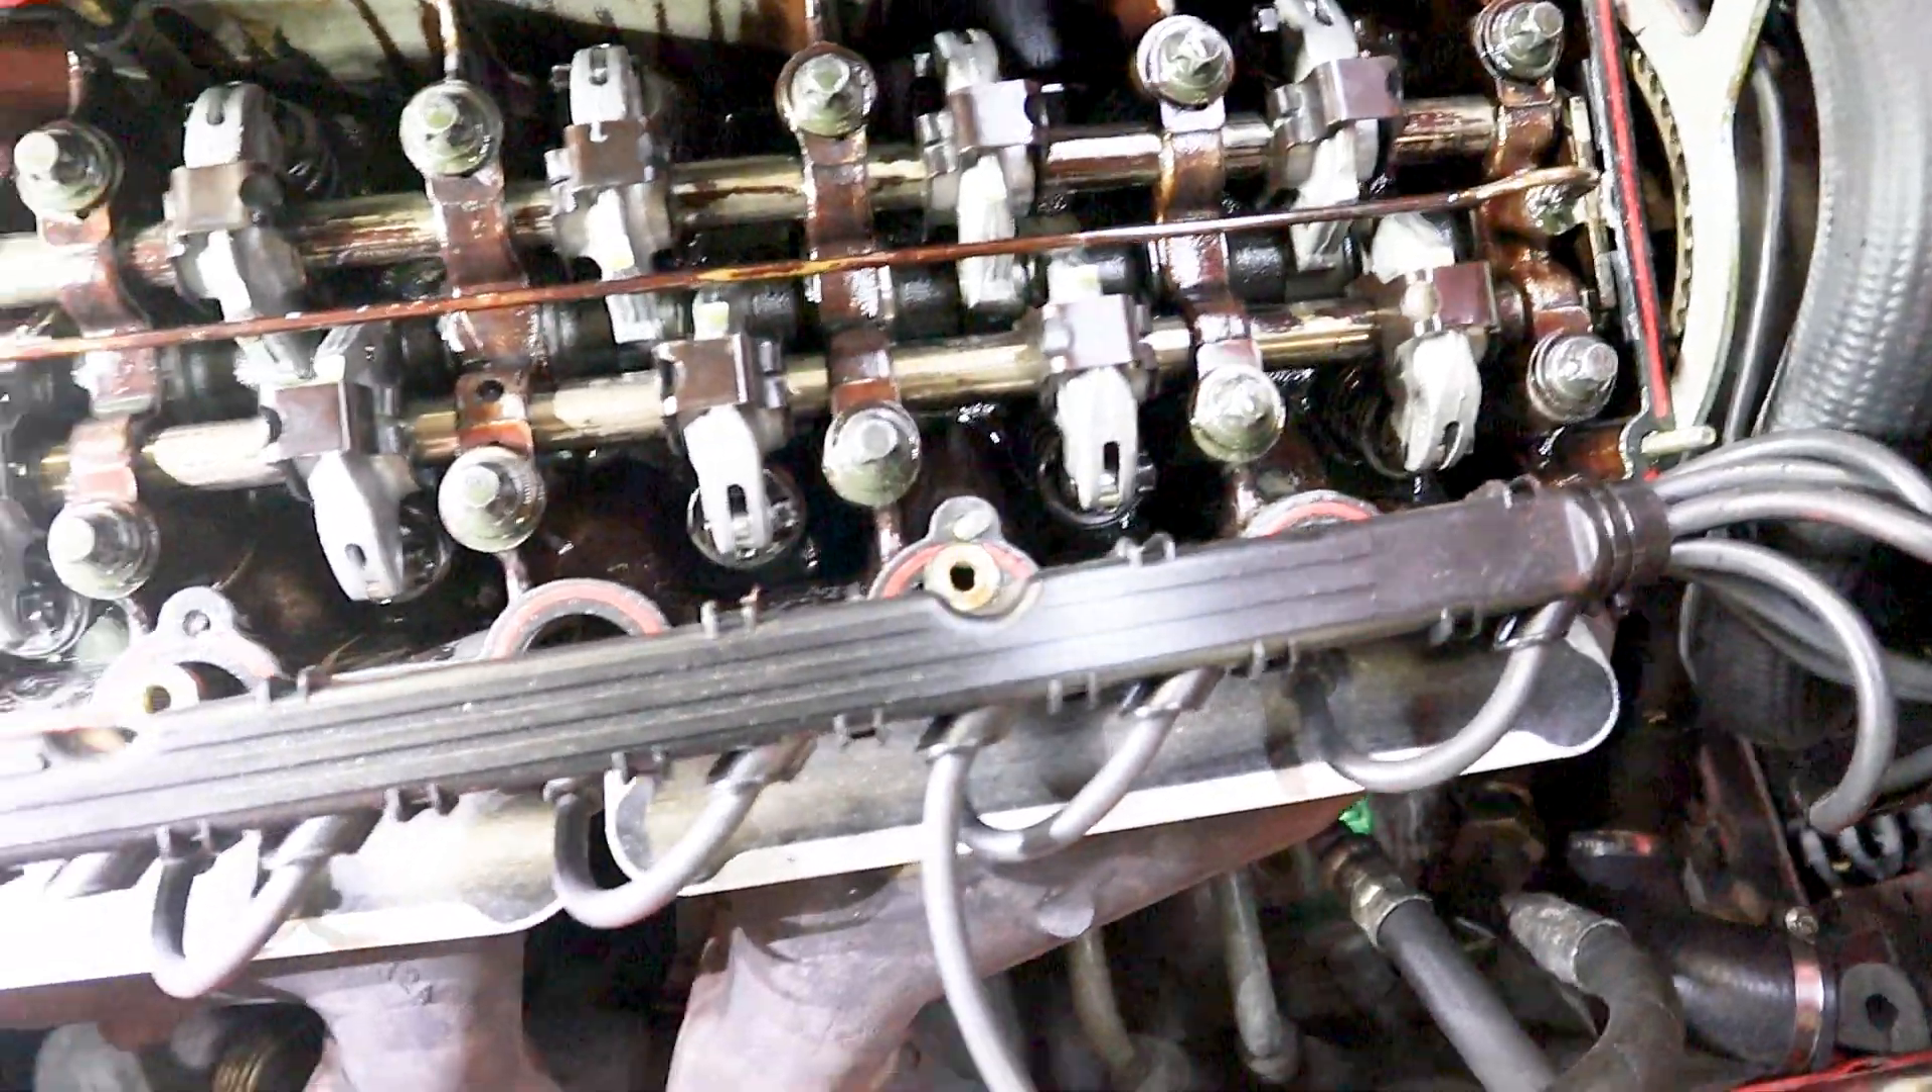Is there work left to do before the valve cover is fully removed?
No.